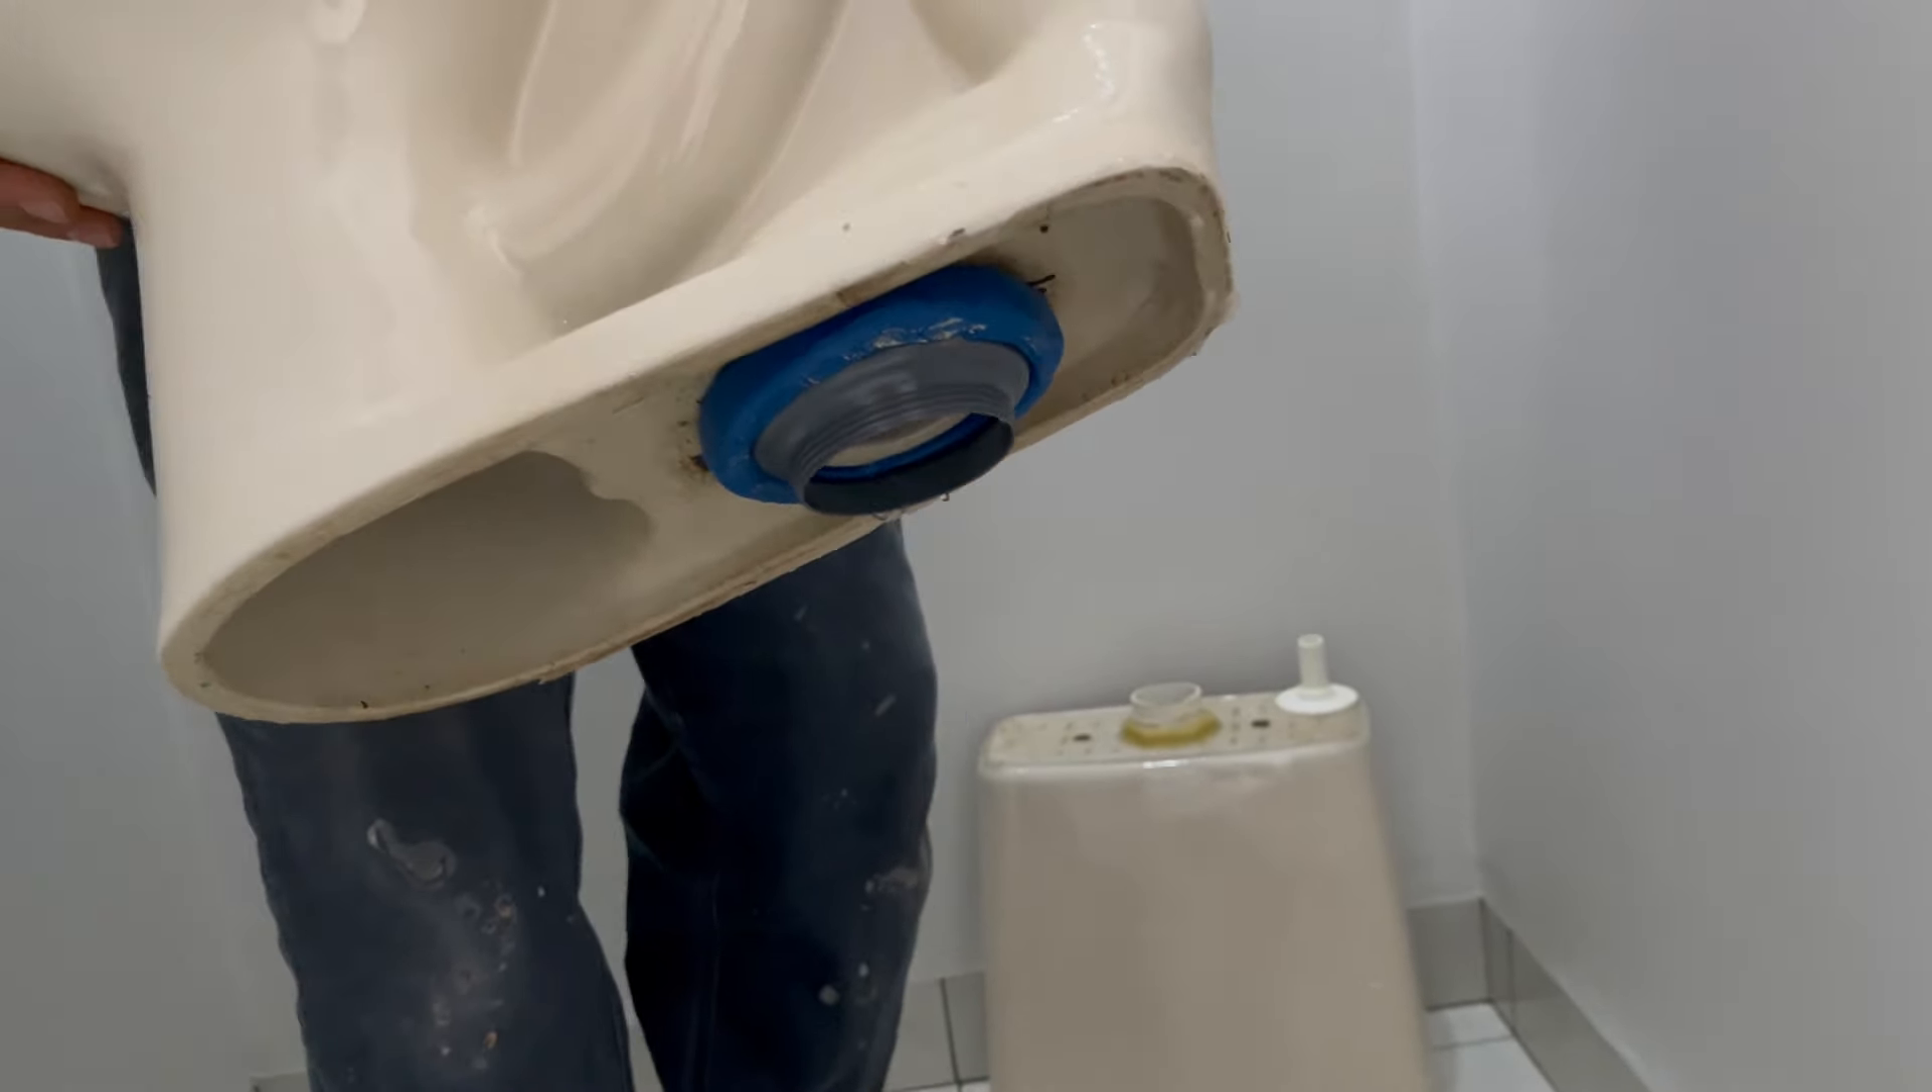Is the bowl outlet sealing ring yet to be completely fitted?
No.